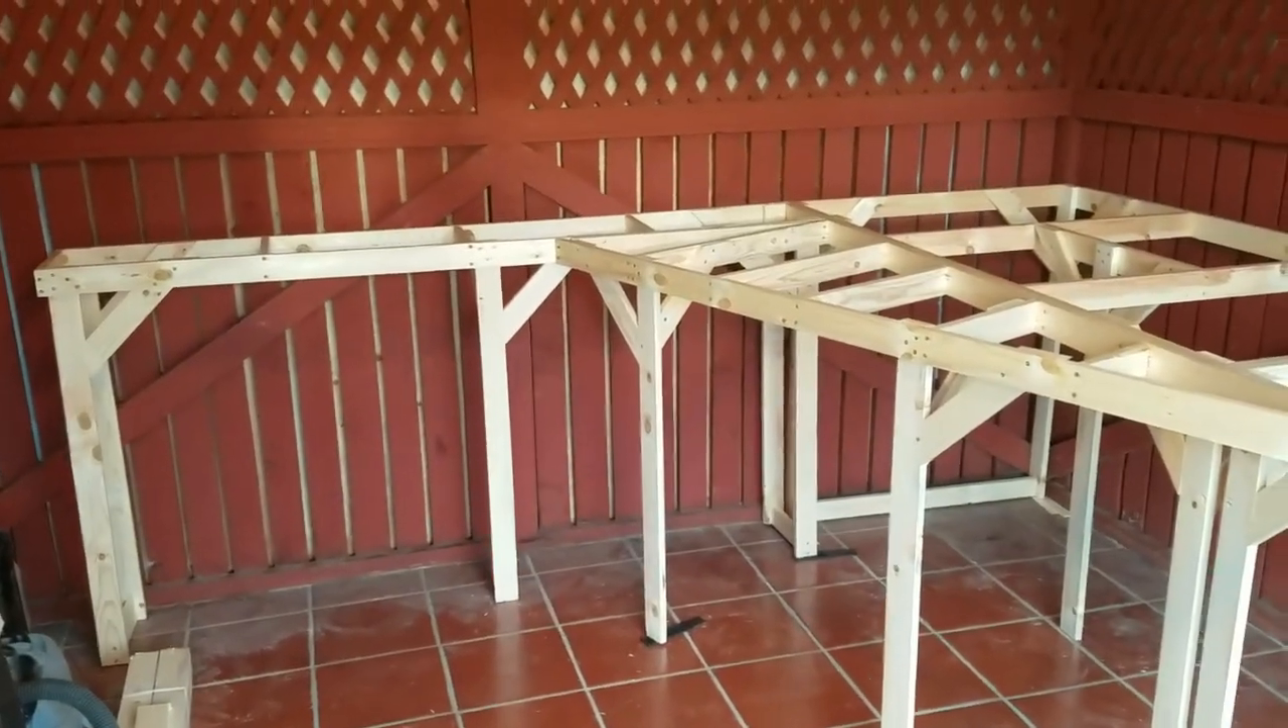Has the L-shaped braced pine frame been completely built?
Yes.